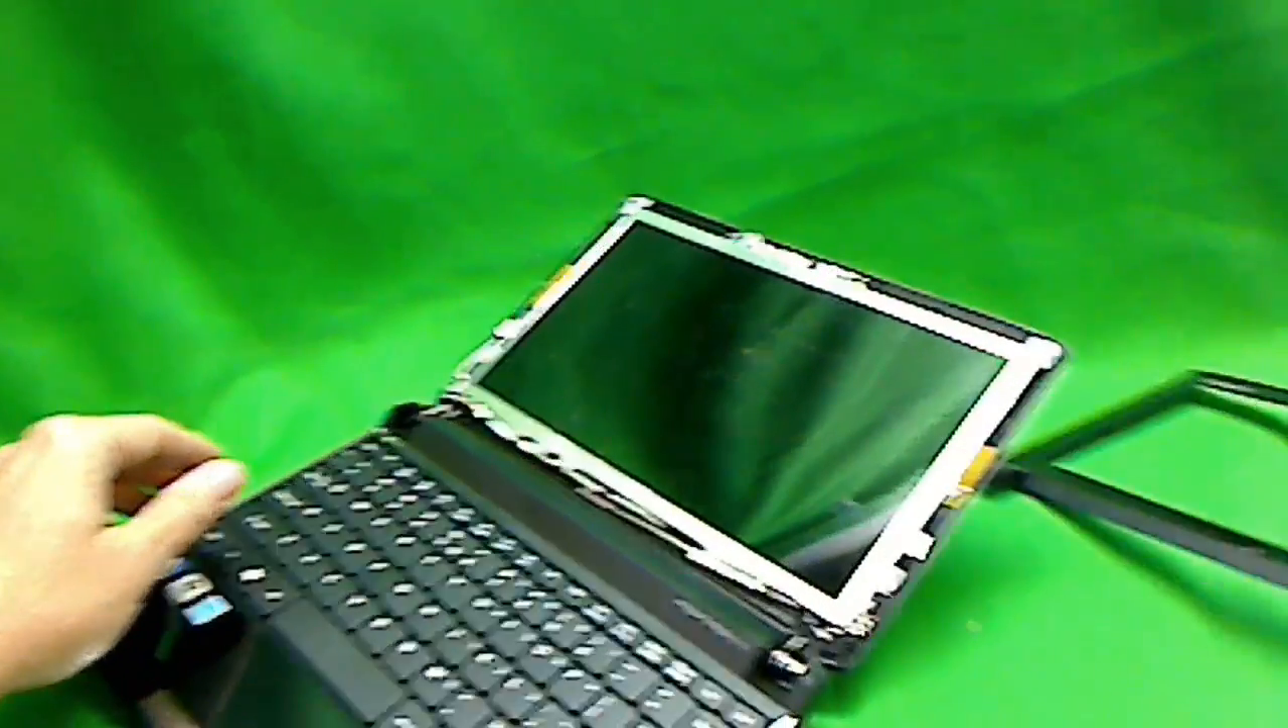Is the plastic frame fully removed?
Yes.